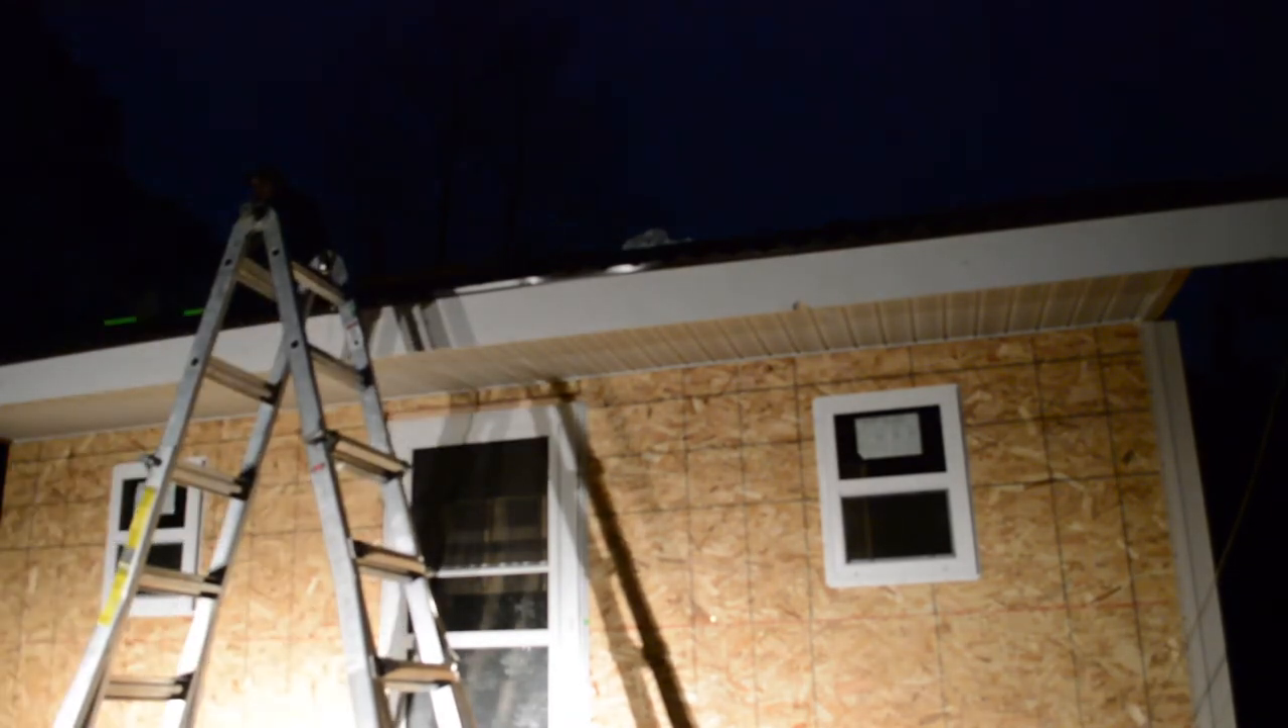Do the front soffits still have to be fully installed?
No.